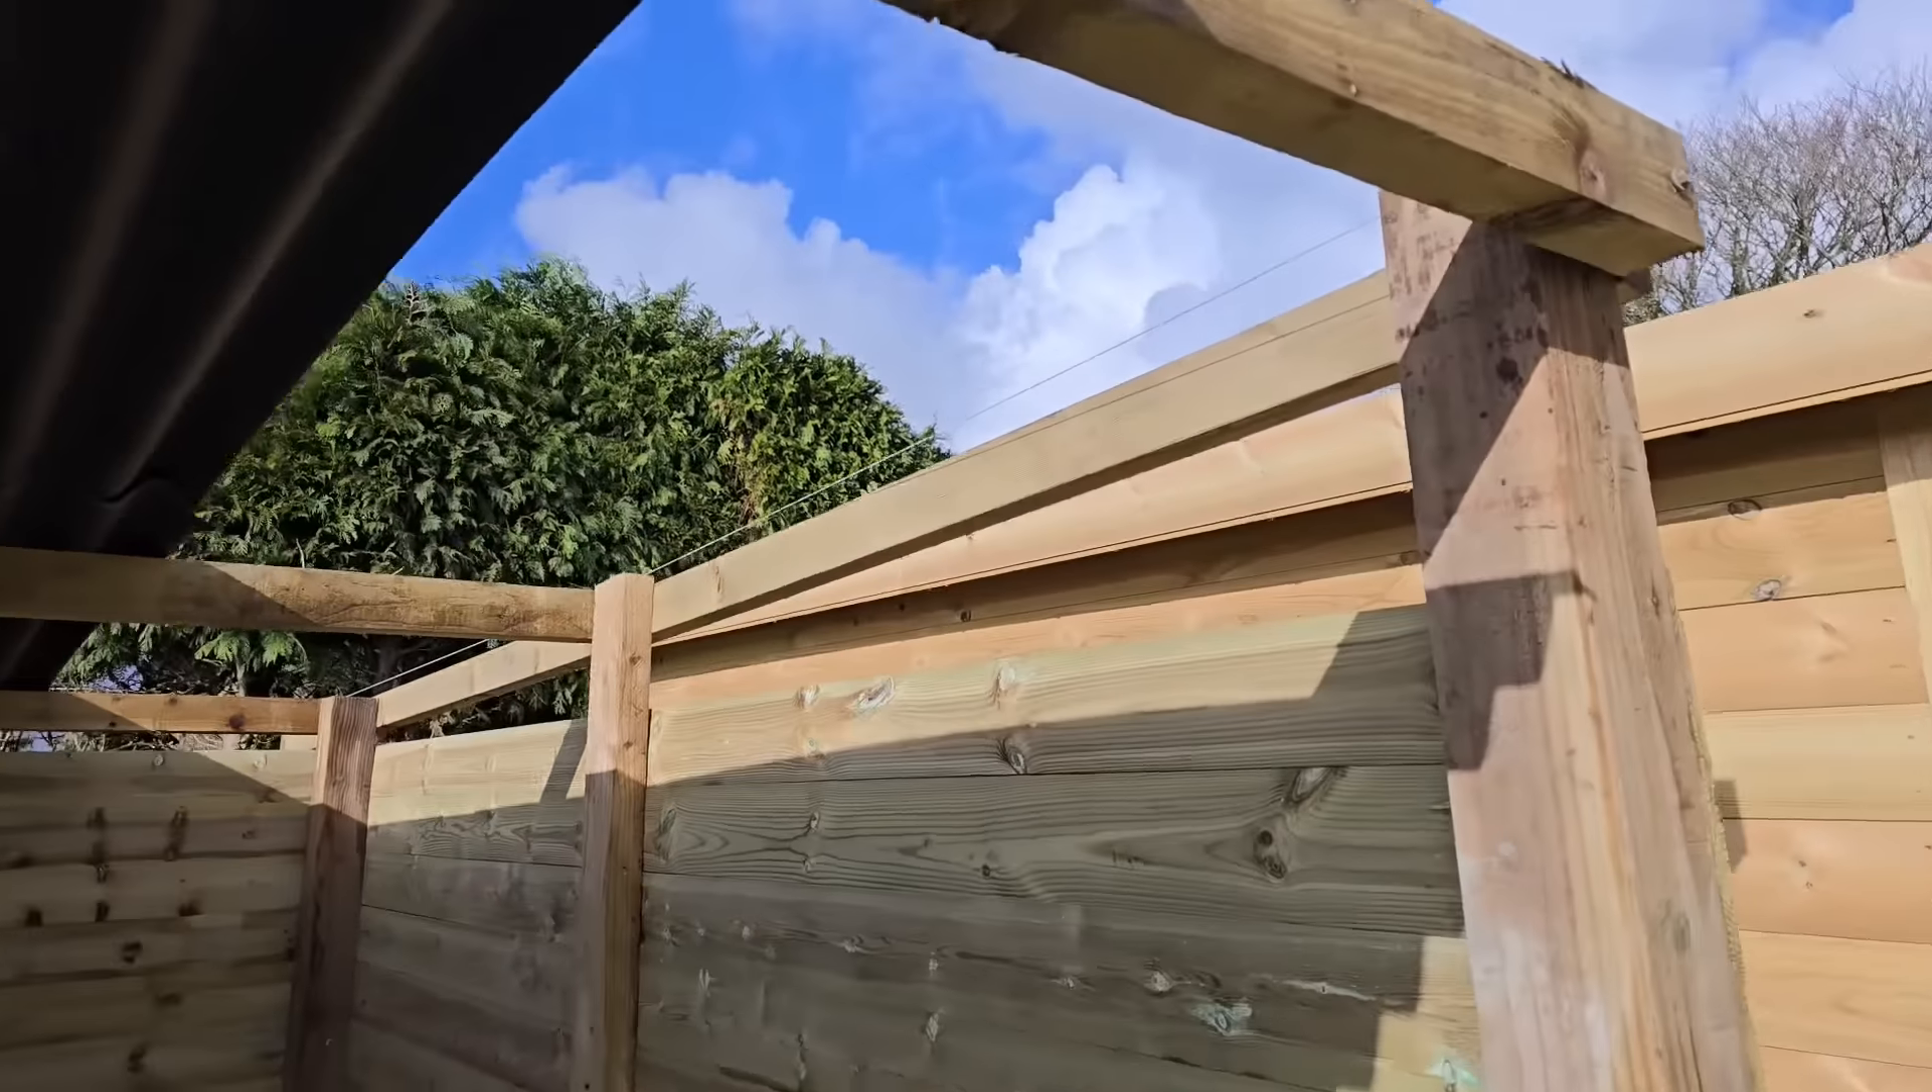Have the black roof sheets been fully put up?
No.